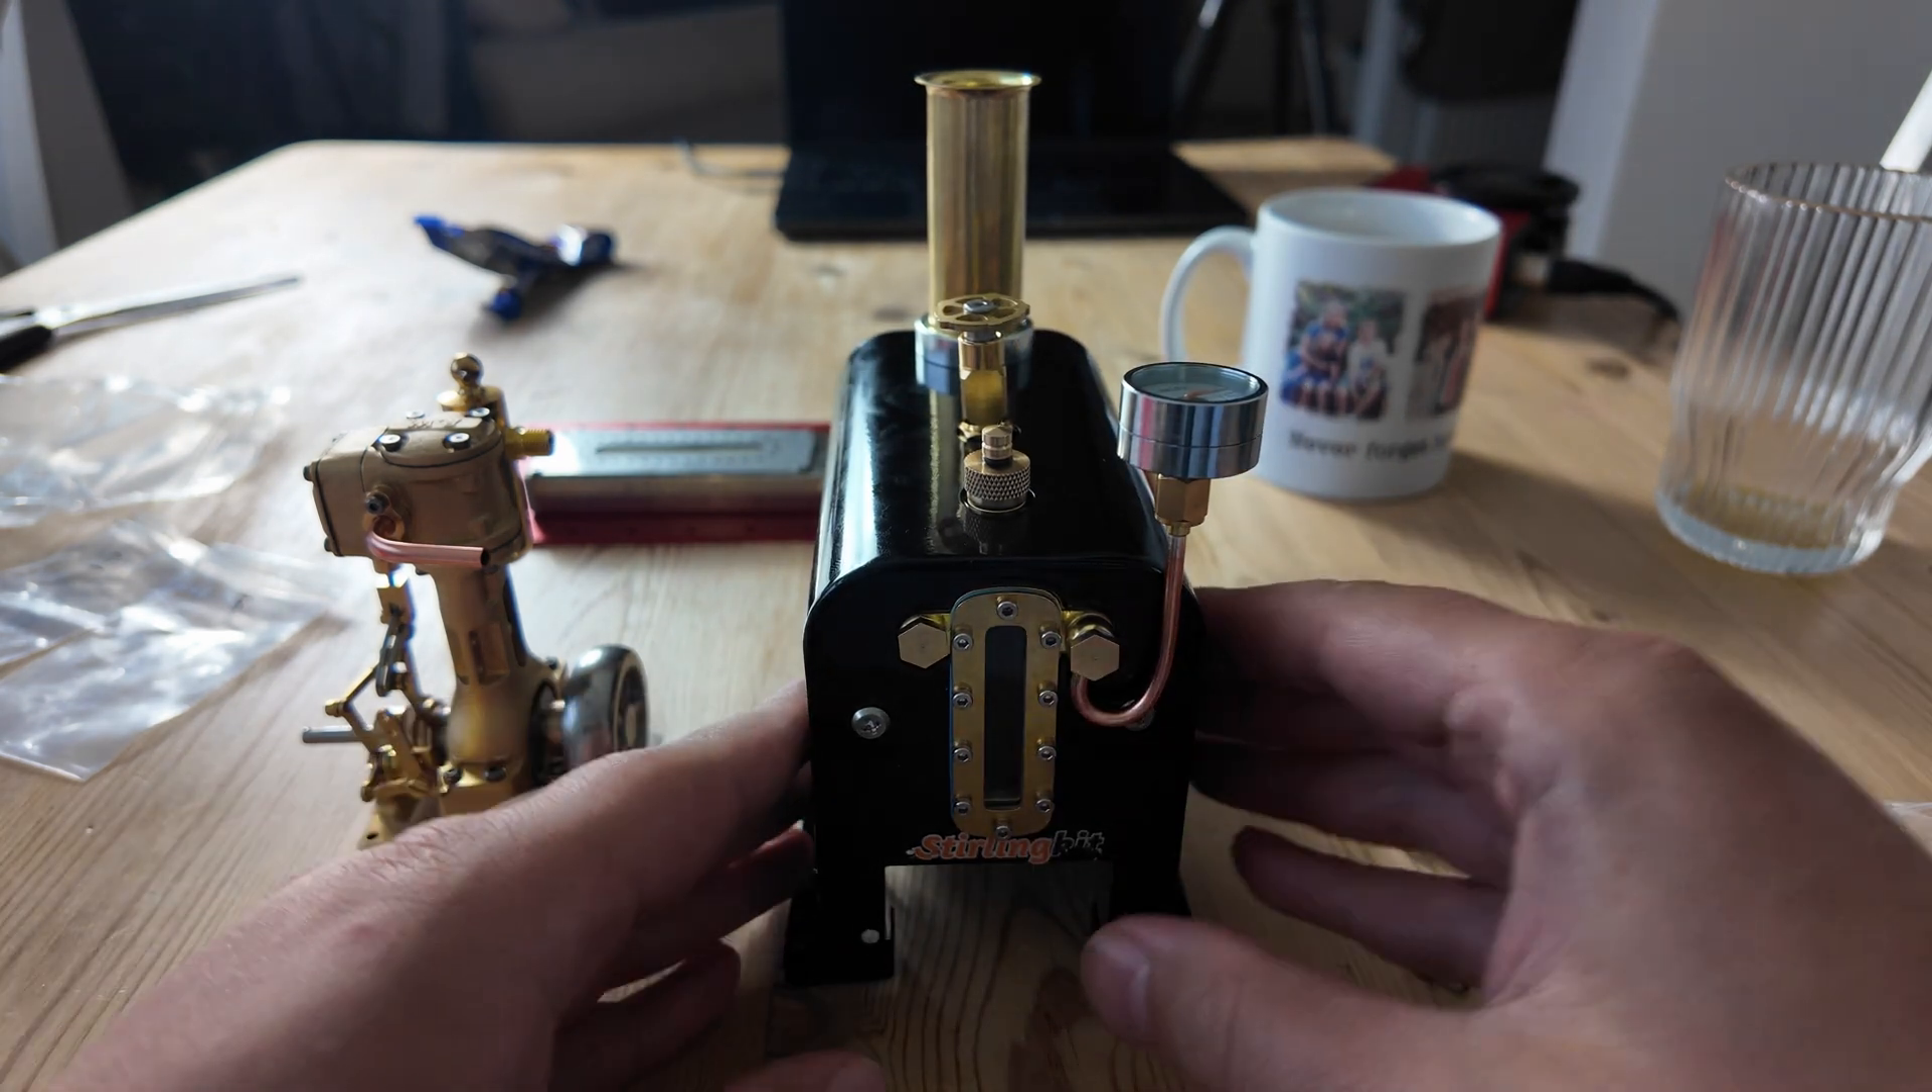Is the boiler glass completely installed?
Yes.